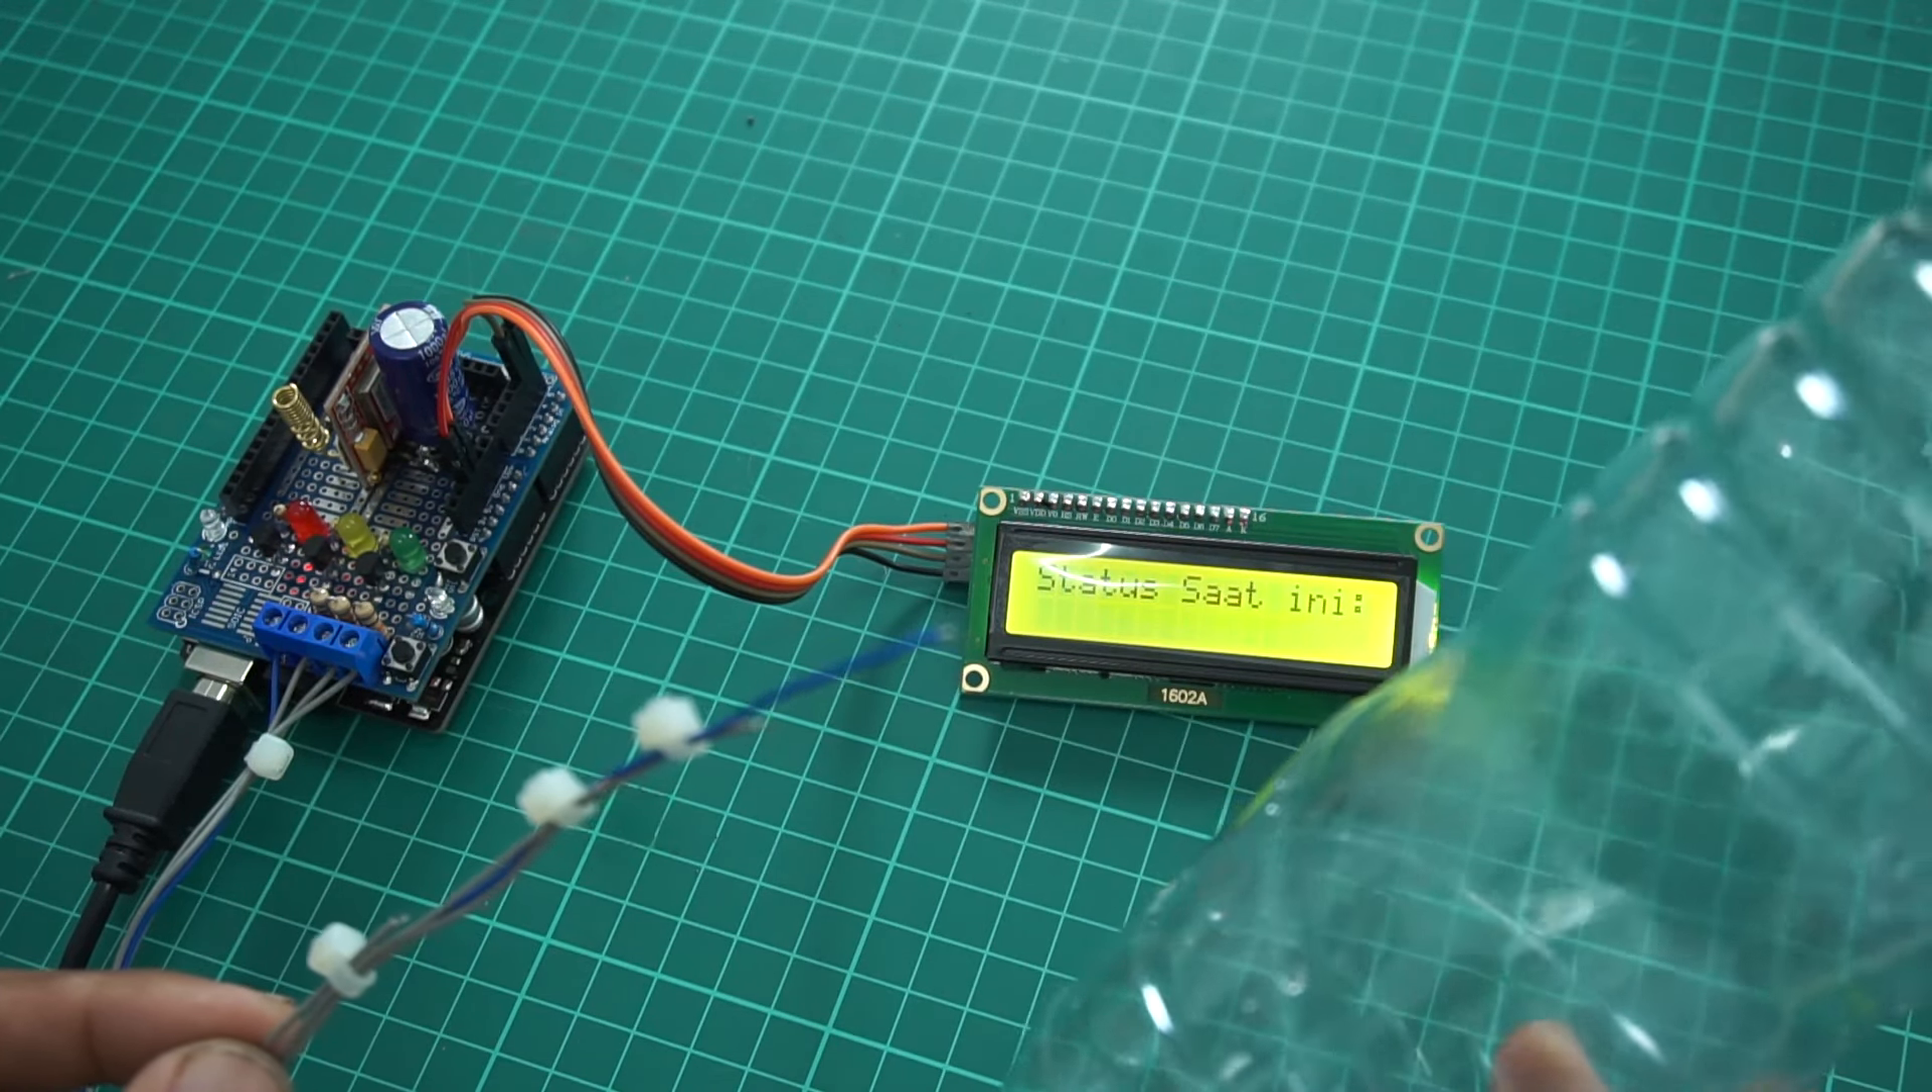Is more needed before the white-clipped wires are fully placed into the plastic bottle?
Yes.